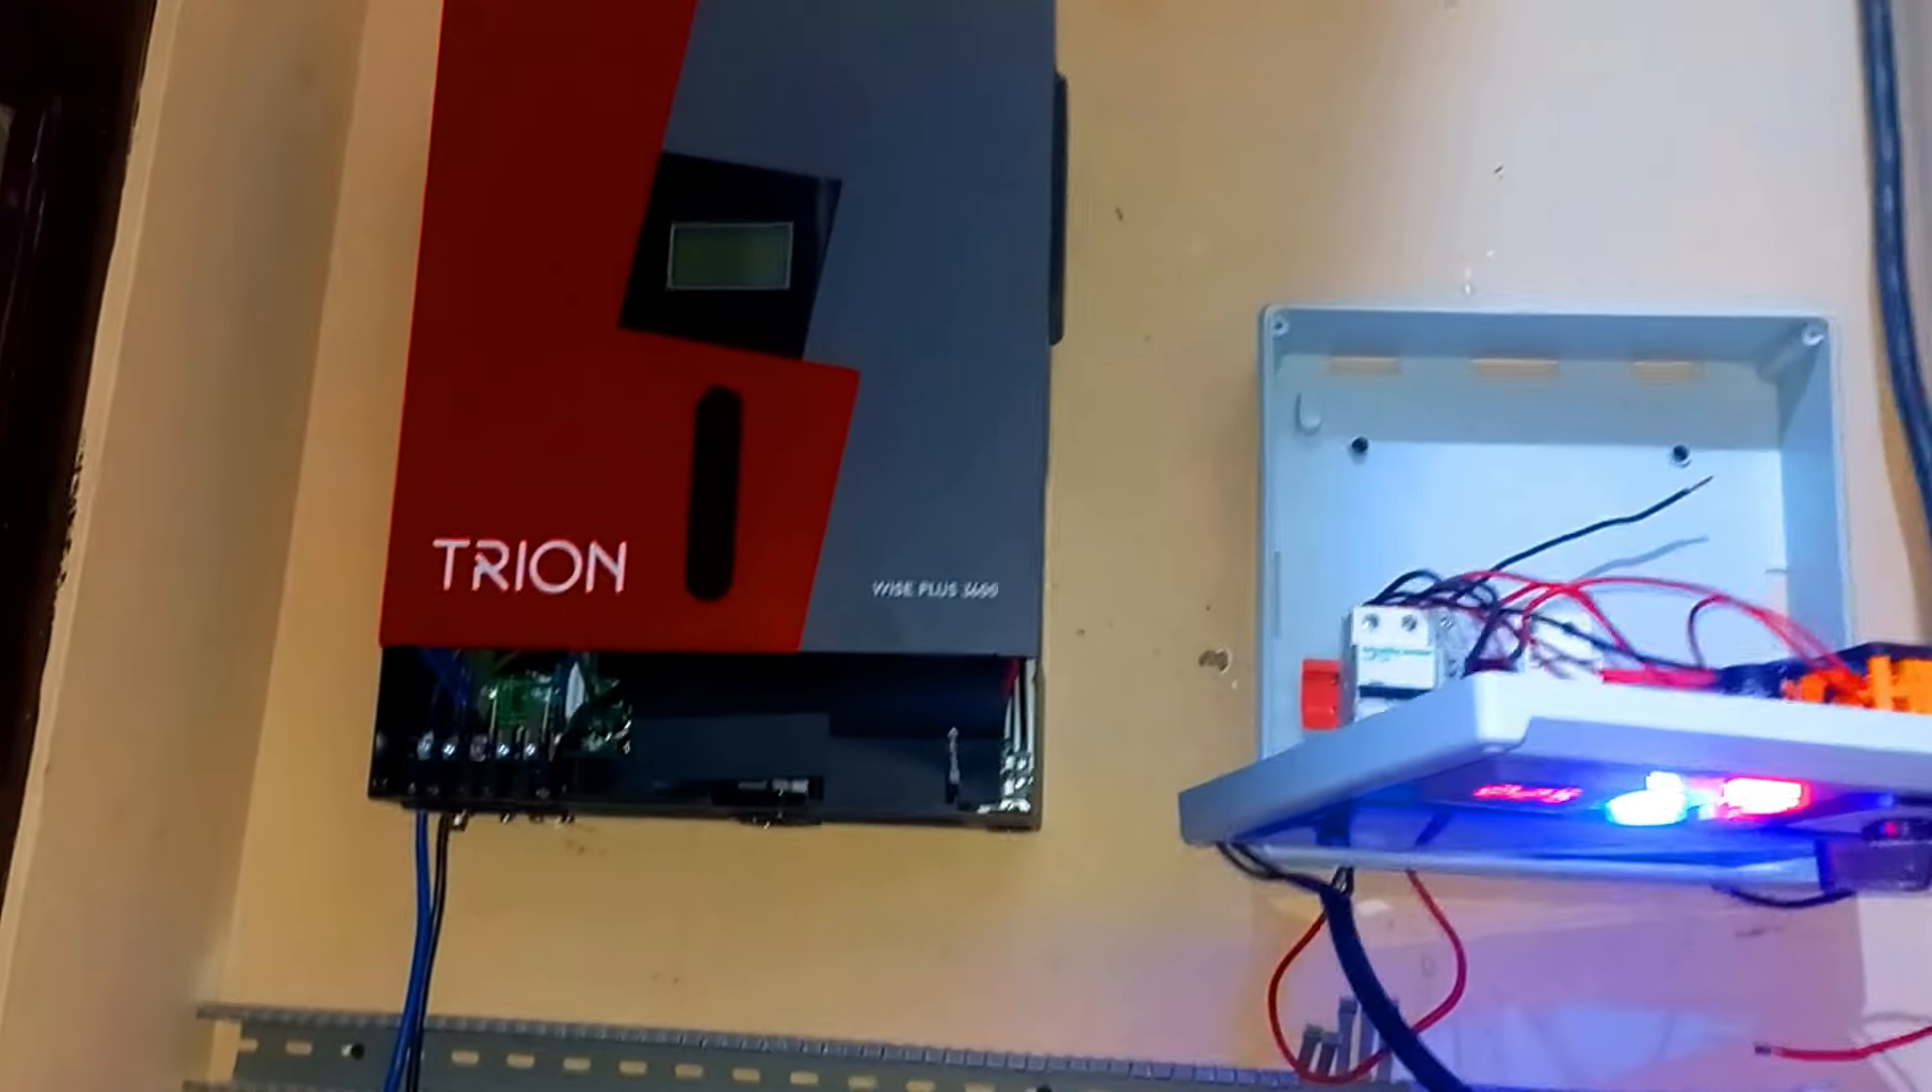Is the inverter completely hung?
Yes.